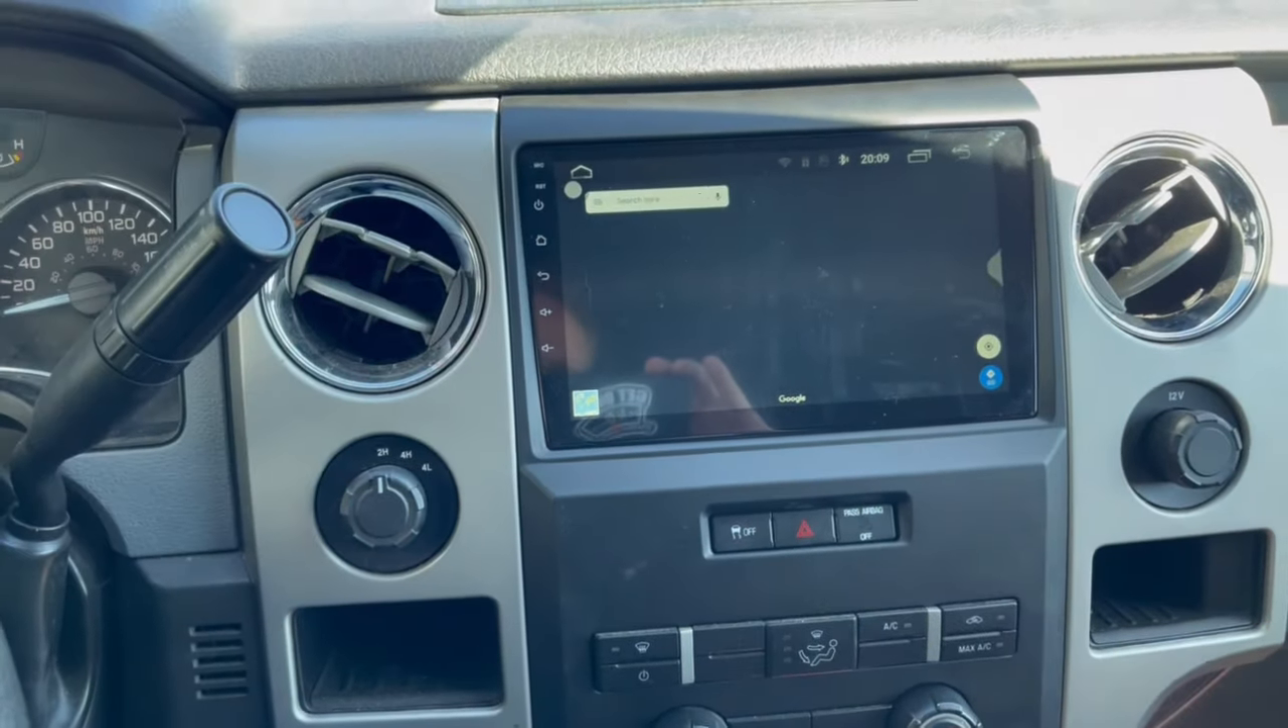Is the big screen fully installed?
Yes.